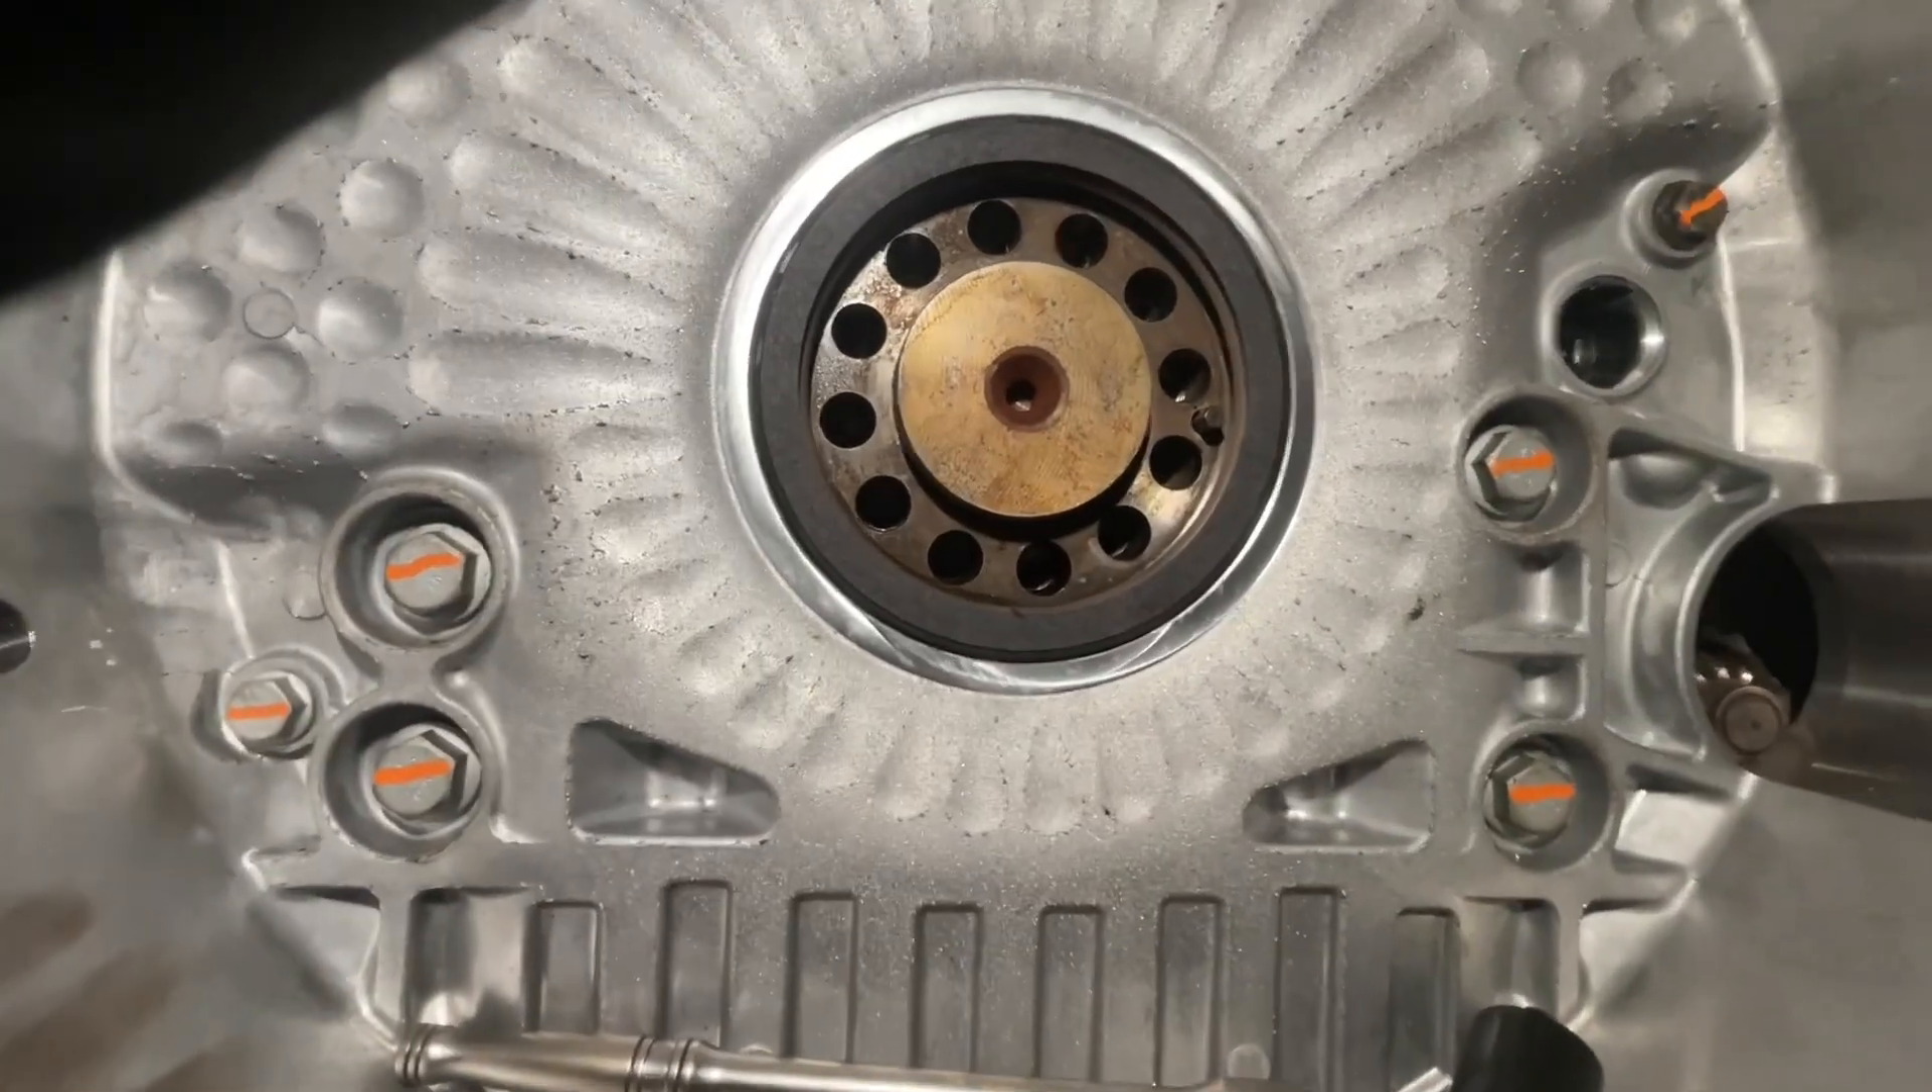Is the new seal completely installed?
Yes.